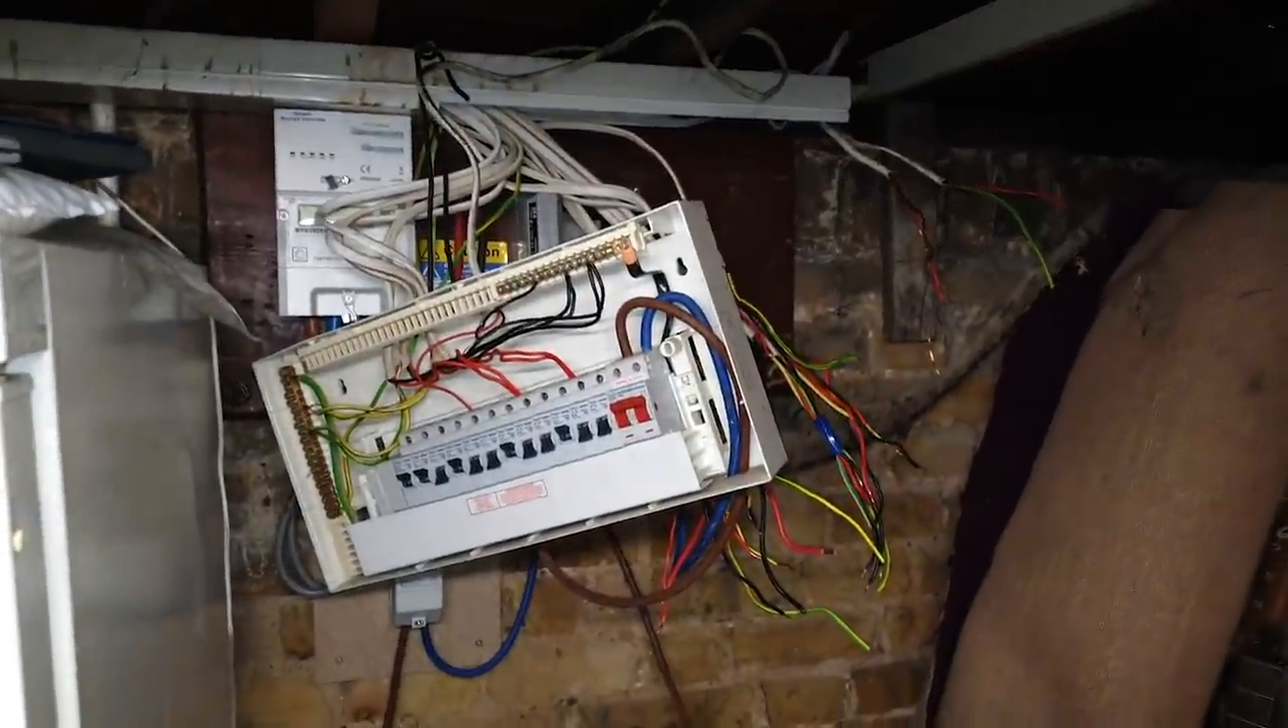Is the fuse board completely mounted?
No.